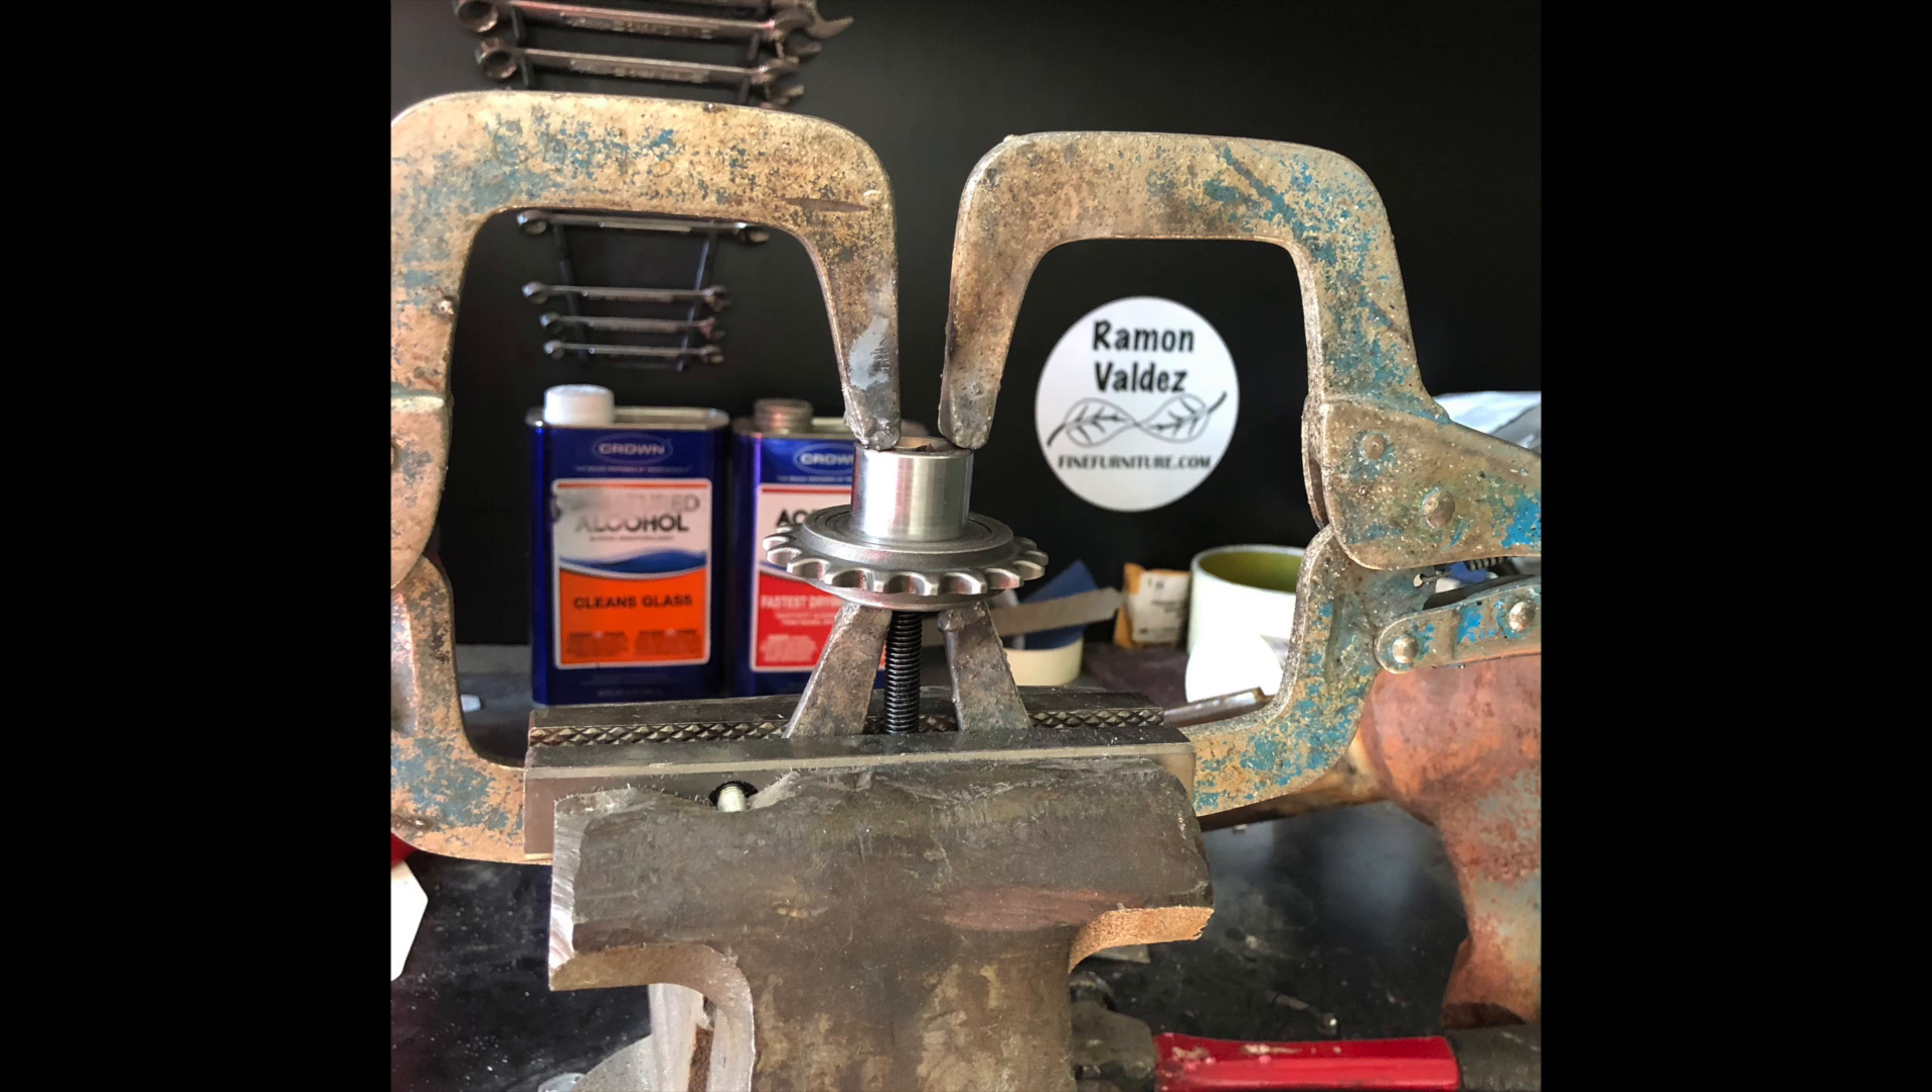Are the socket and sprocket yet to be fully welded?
Yes.